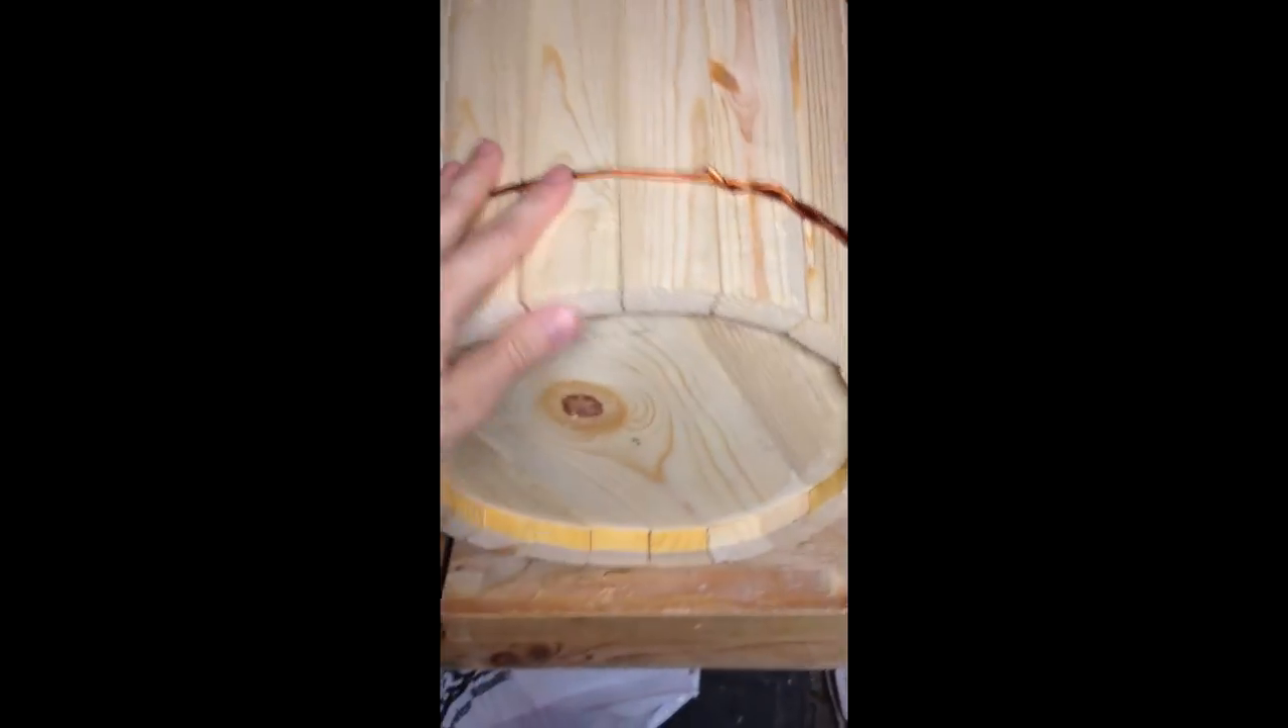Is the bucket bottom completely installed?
Yes.